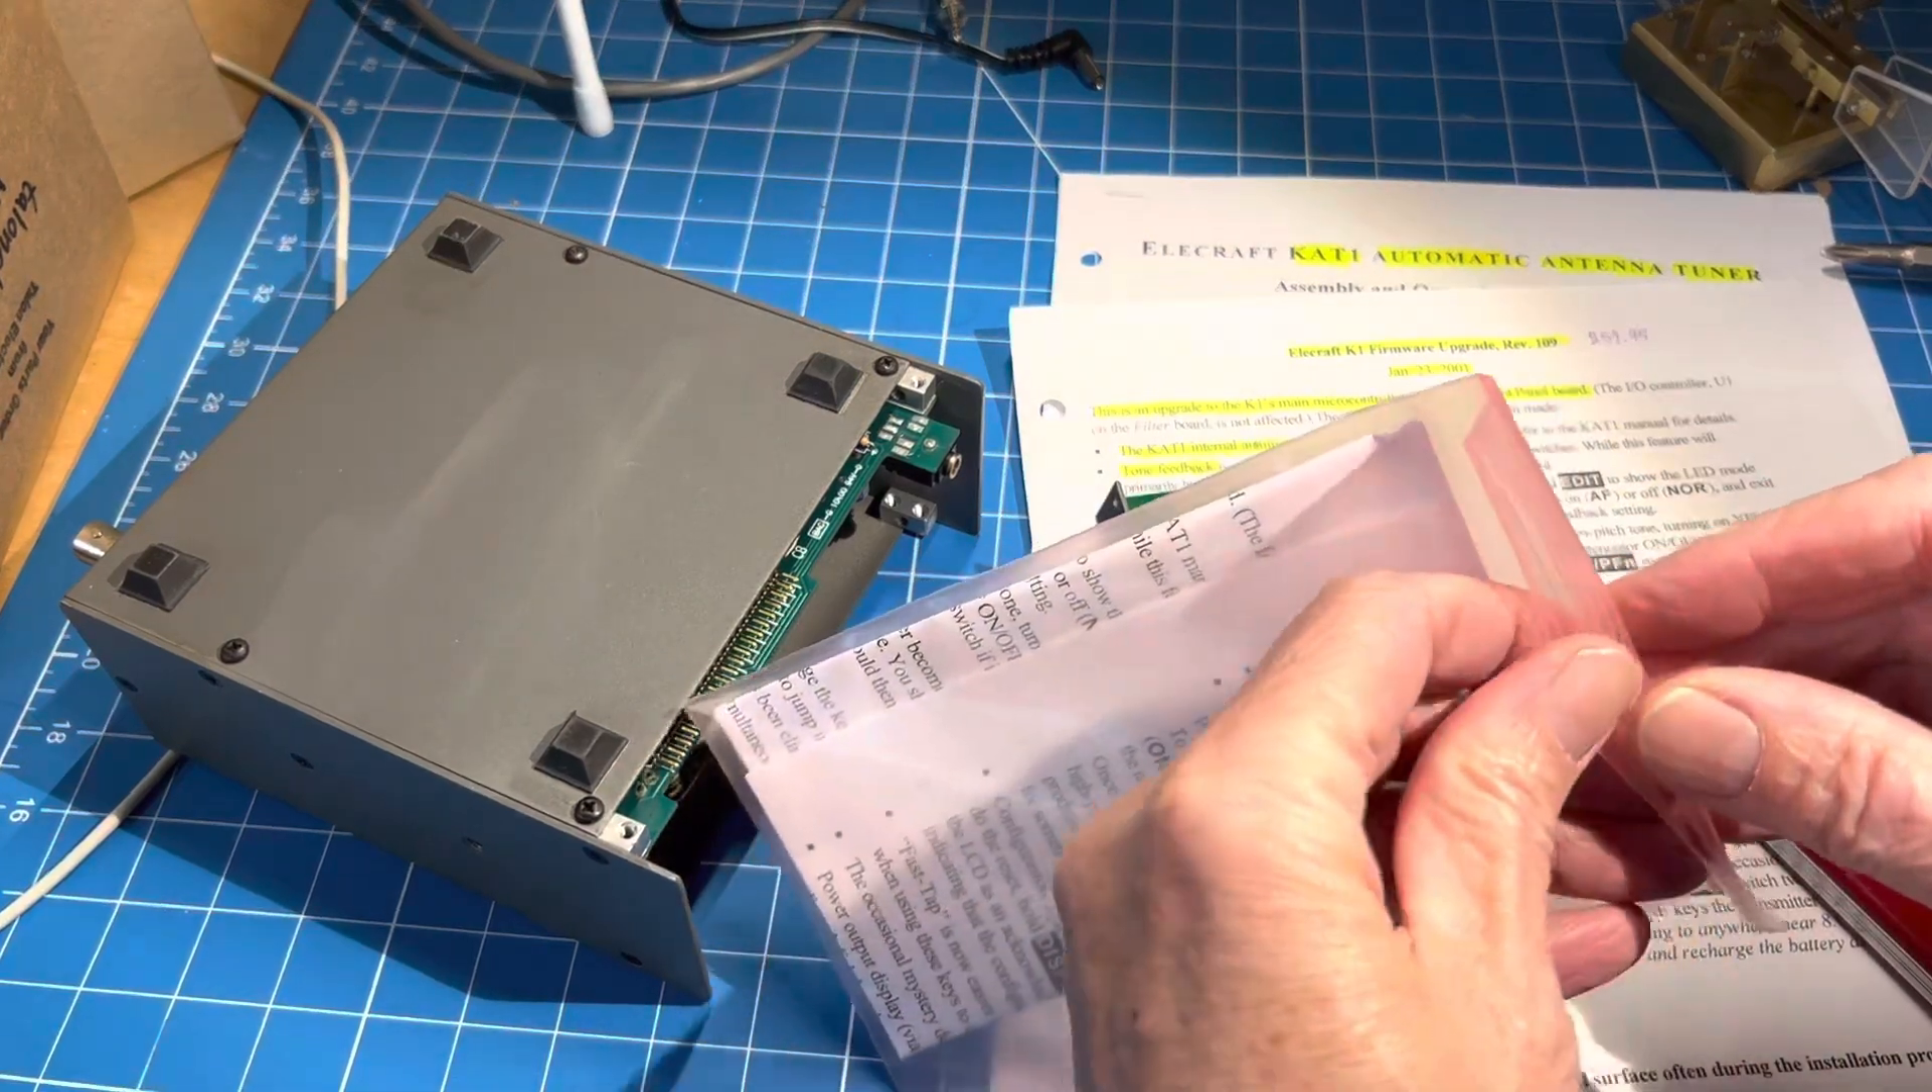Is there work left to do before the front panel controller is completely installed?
Yes.